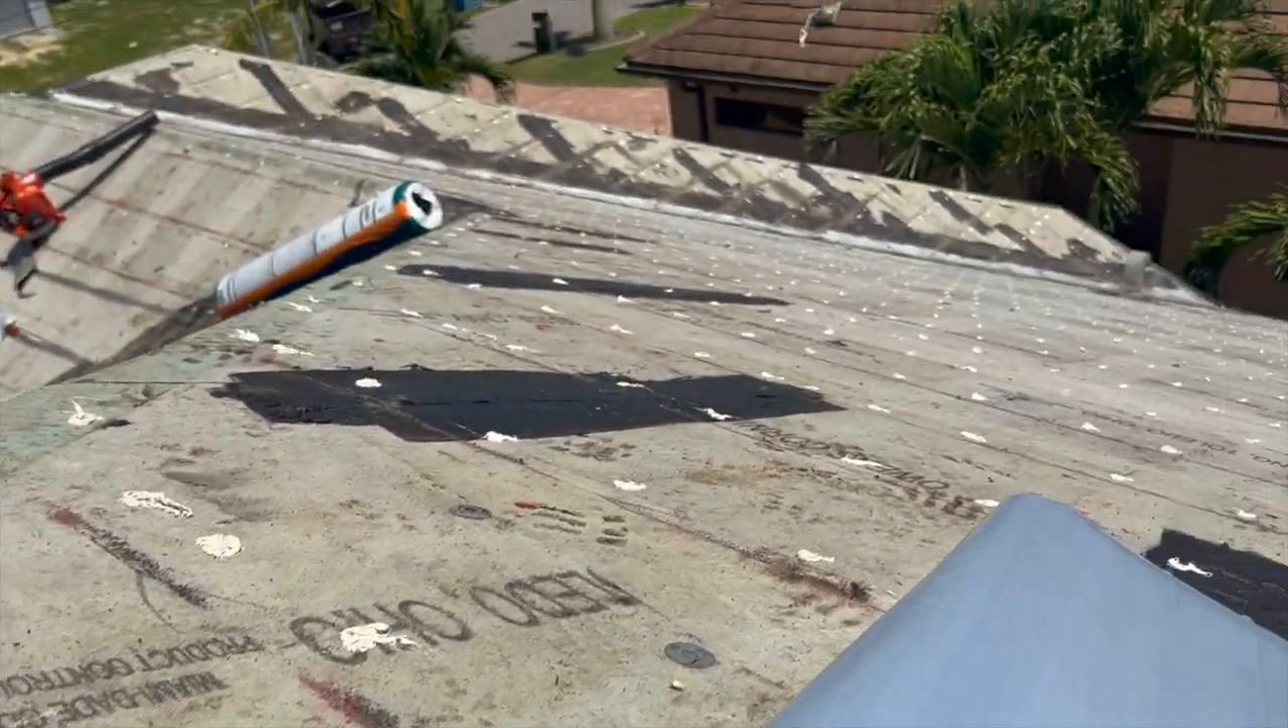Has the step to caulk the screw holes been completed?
Yes.